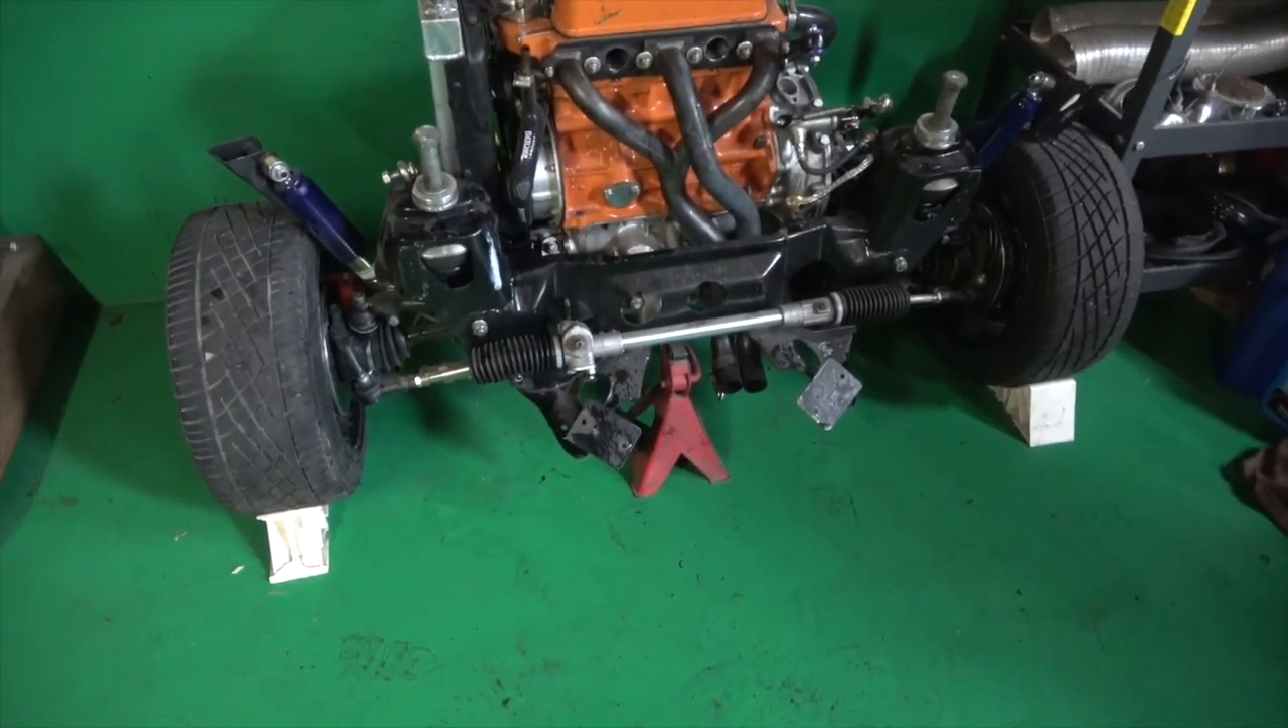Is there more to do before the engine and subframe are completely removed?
No.